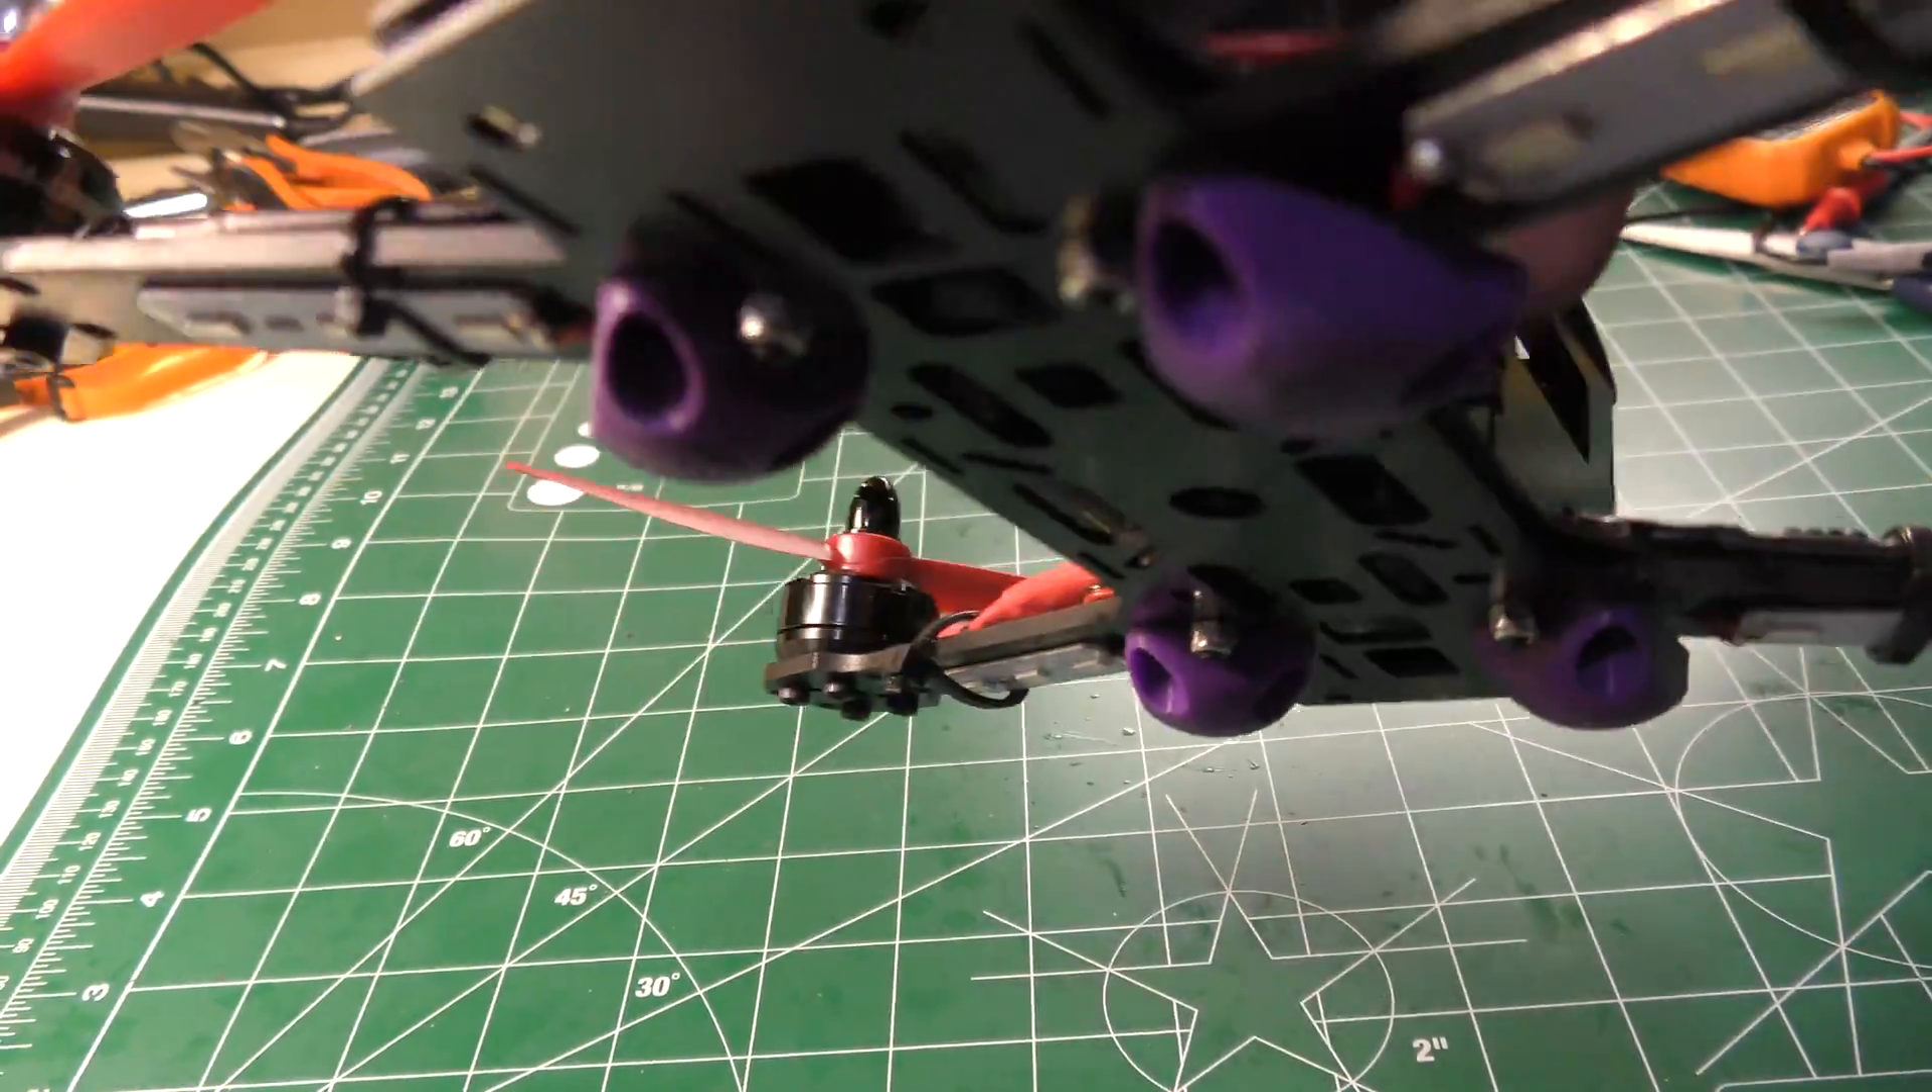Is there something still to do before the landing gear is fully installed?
No.